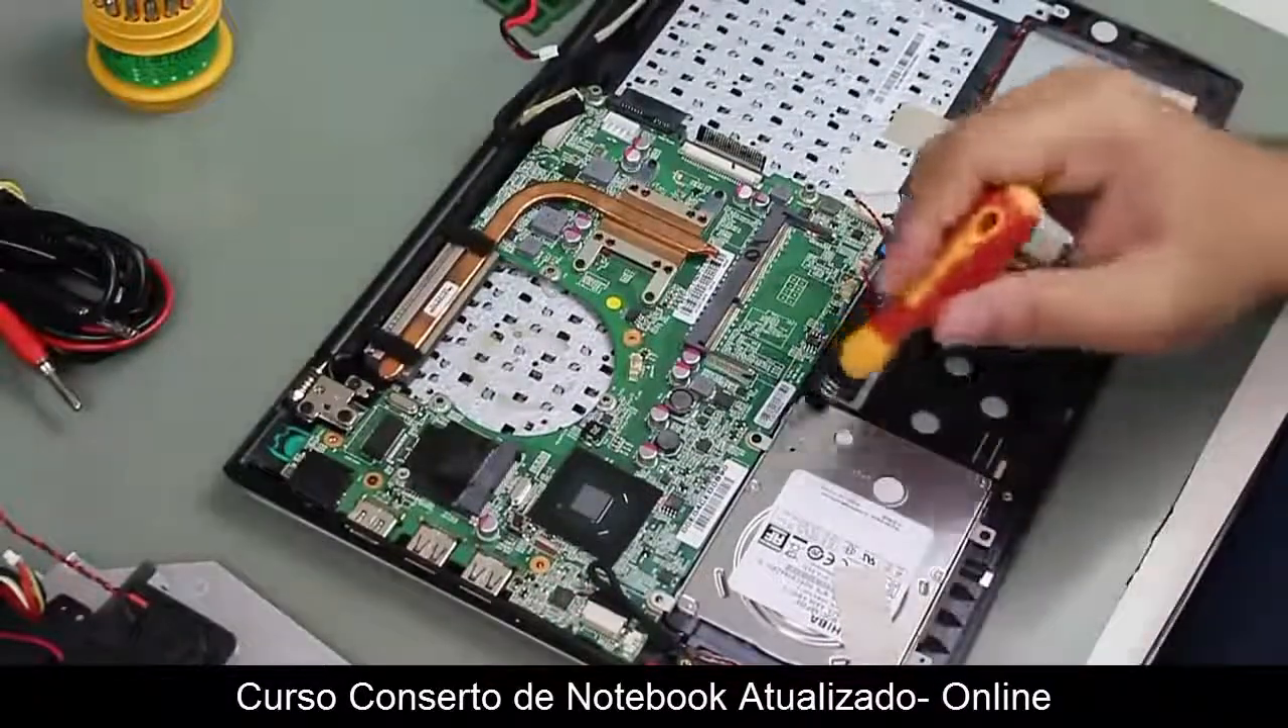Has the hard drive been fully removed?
No.